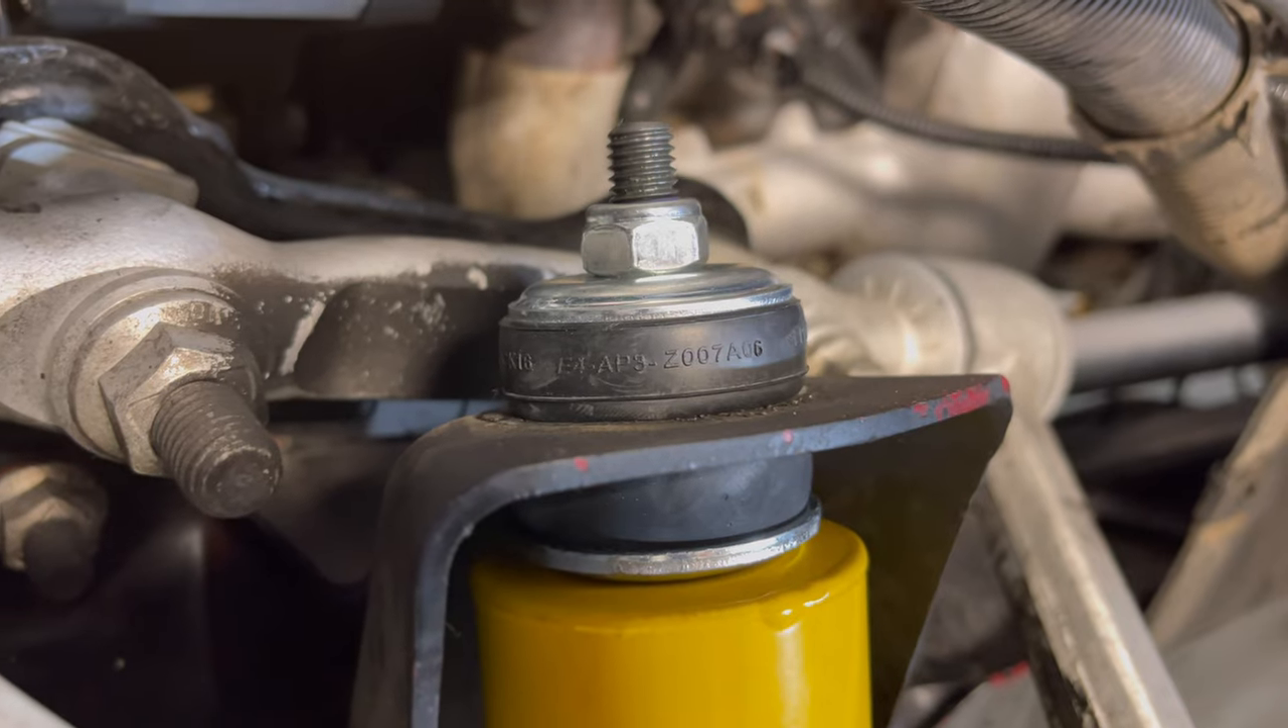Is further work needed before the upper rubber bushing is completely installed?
No.